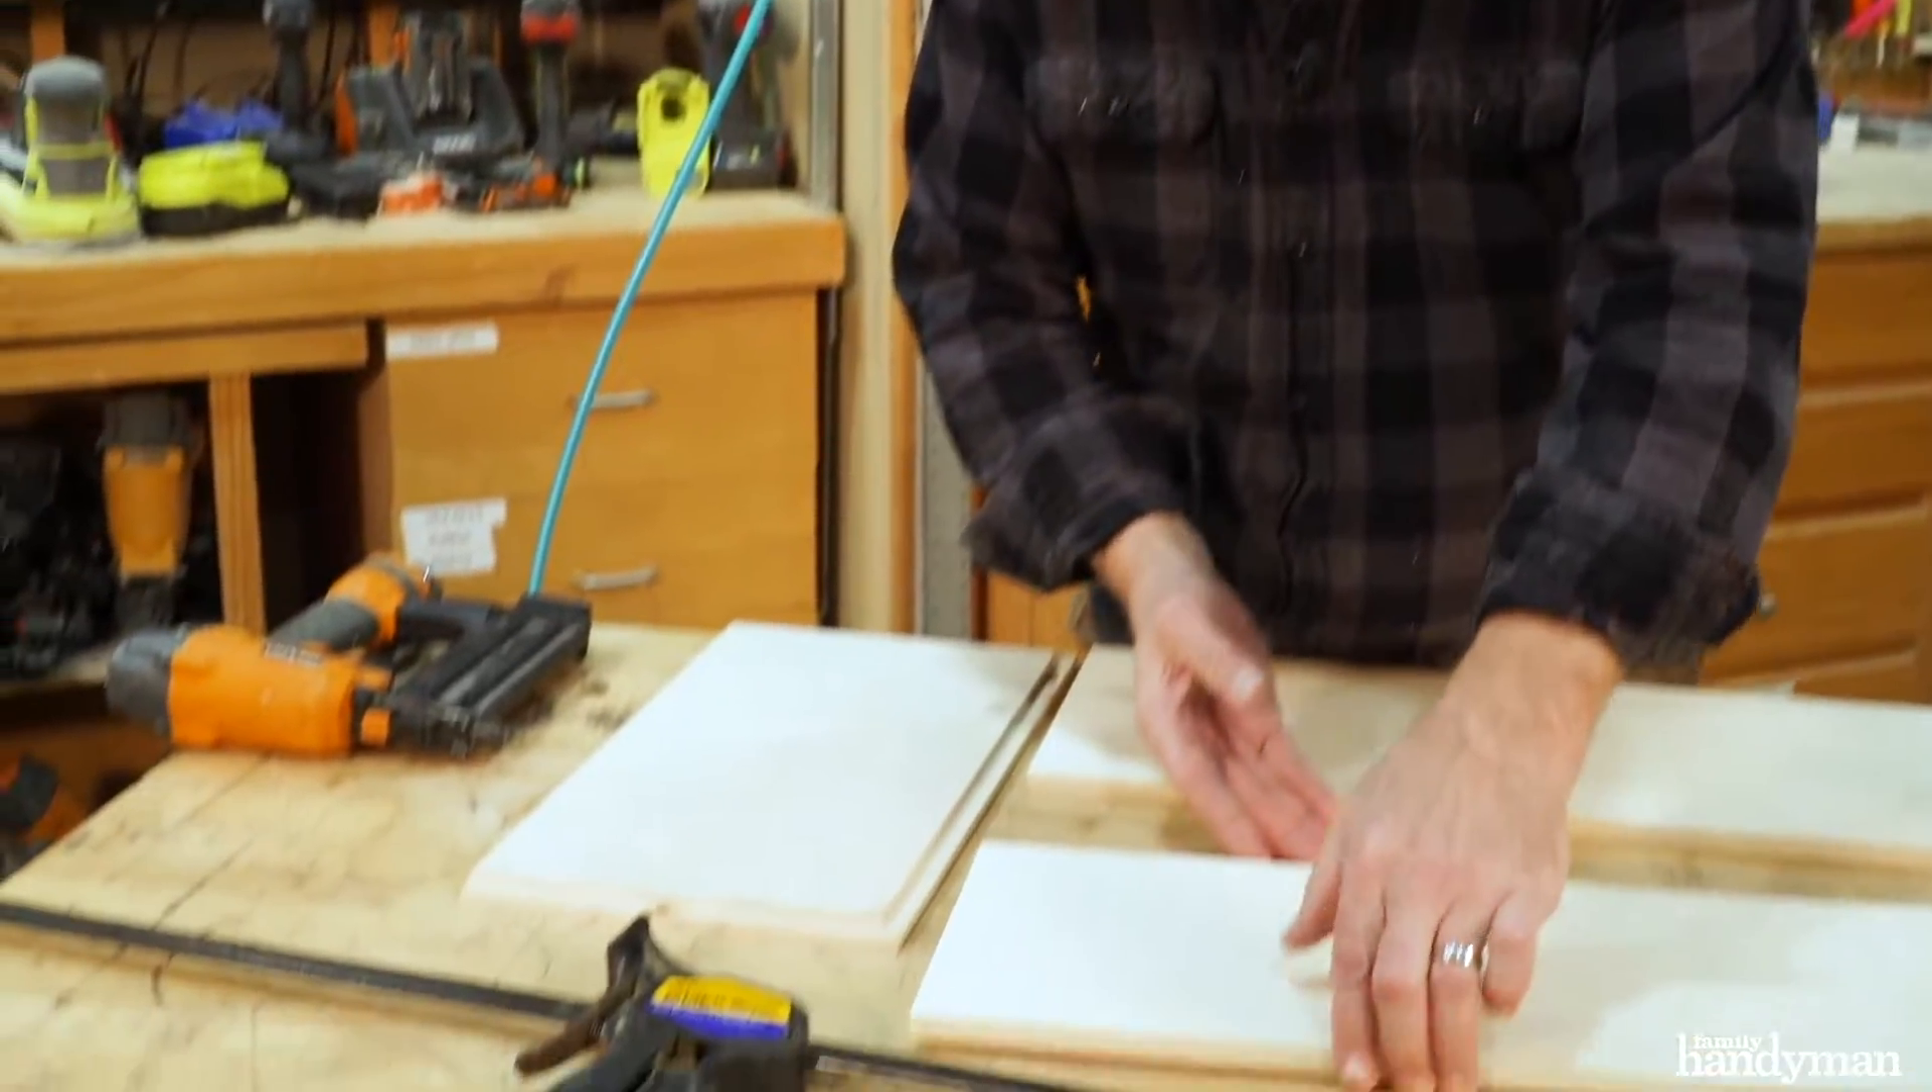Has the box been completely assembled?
No.